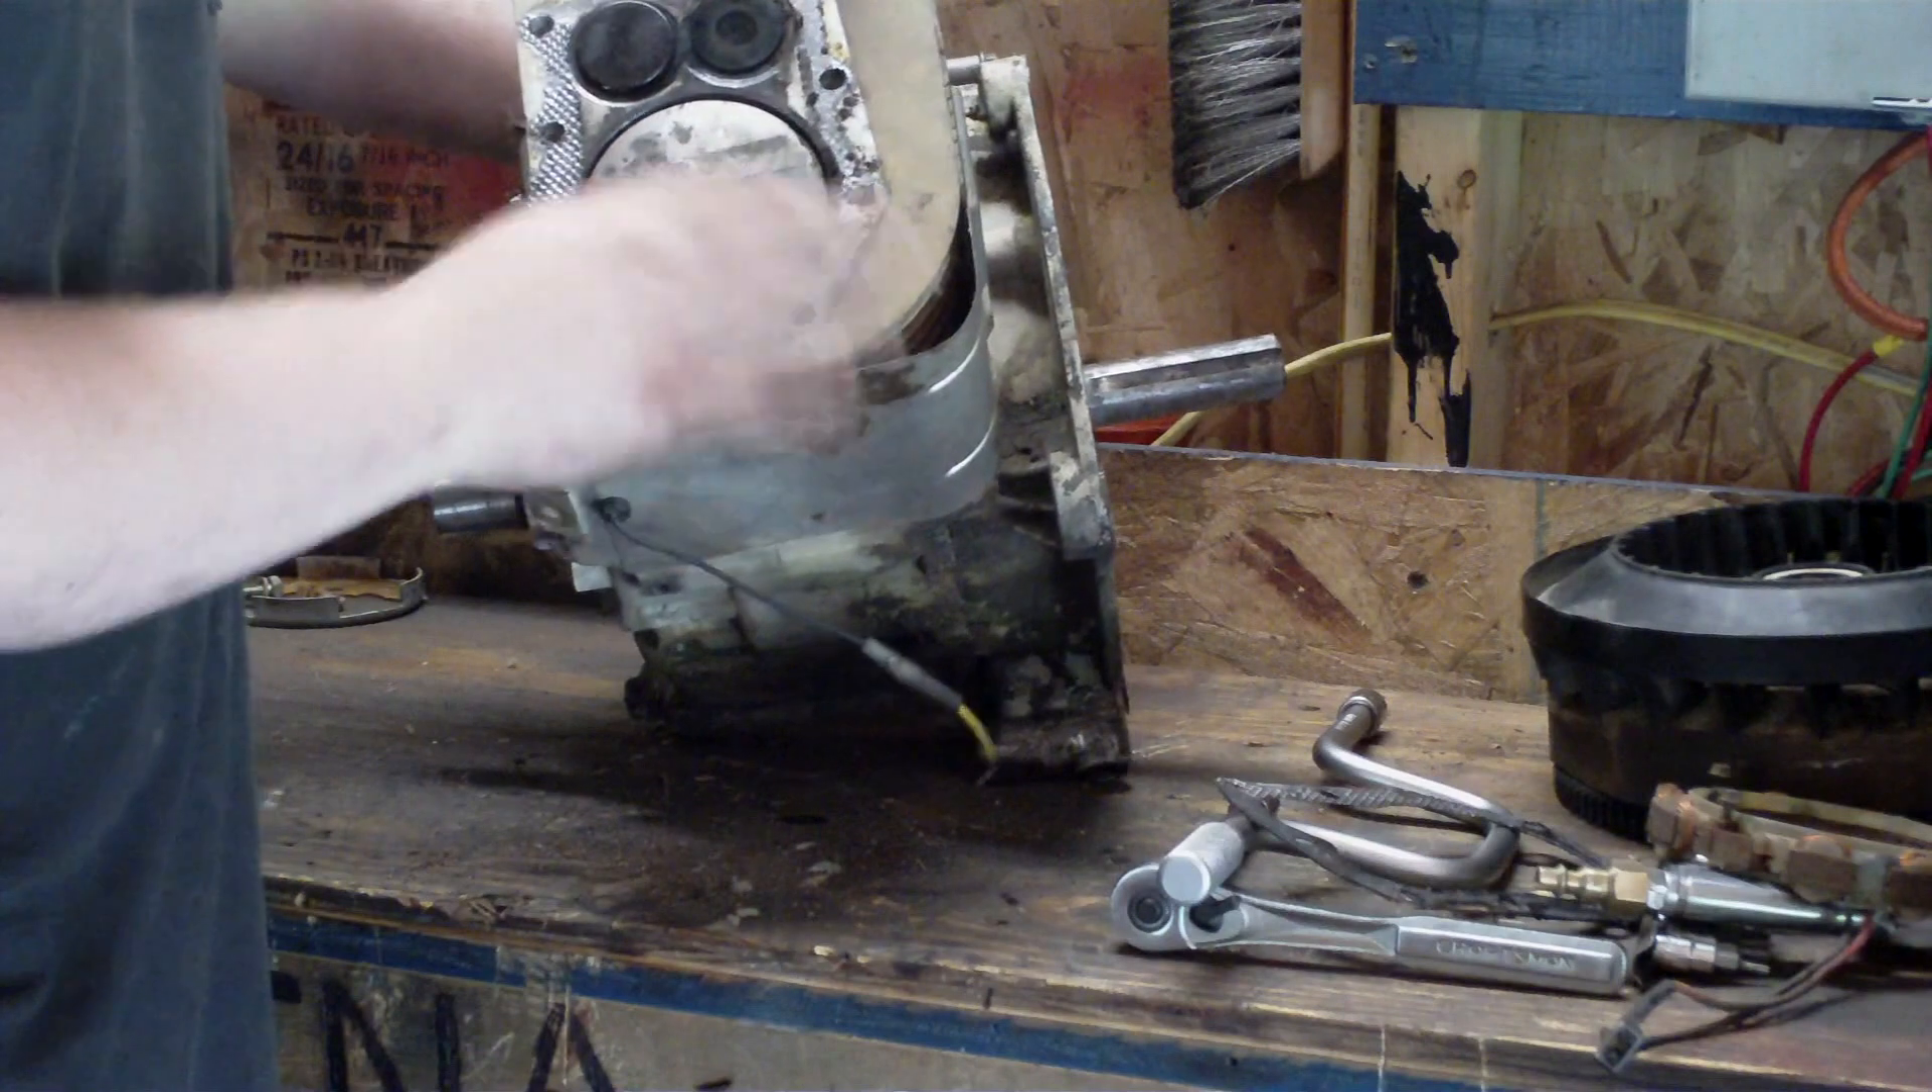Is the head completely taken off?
Yes.